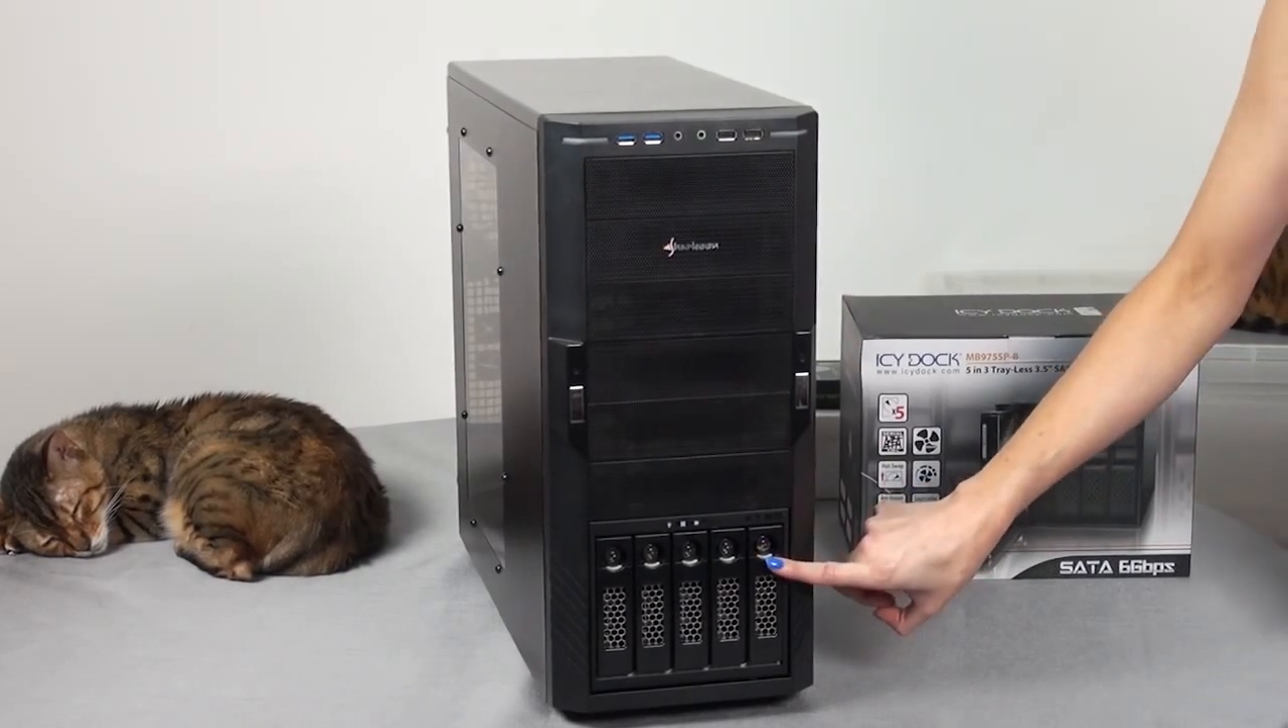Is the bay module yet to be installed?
No.